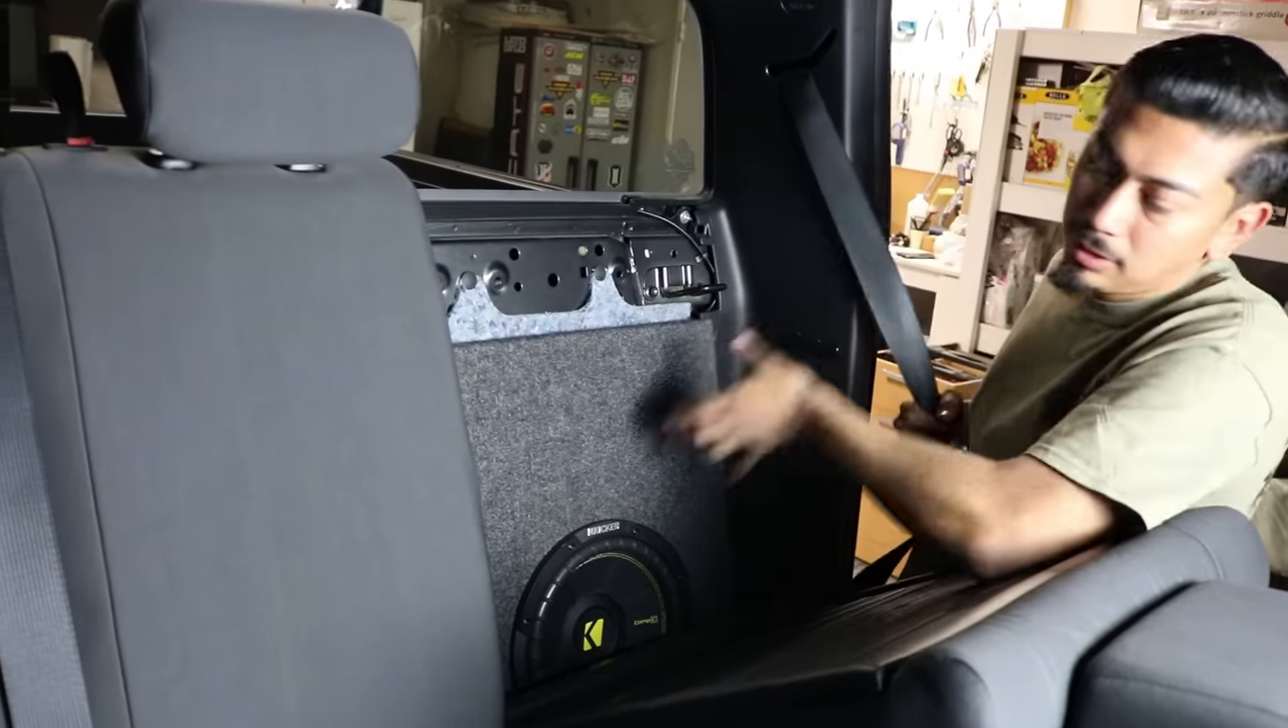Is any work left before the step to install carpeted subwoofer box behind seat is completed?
No.